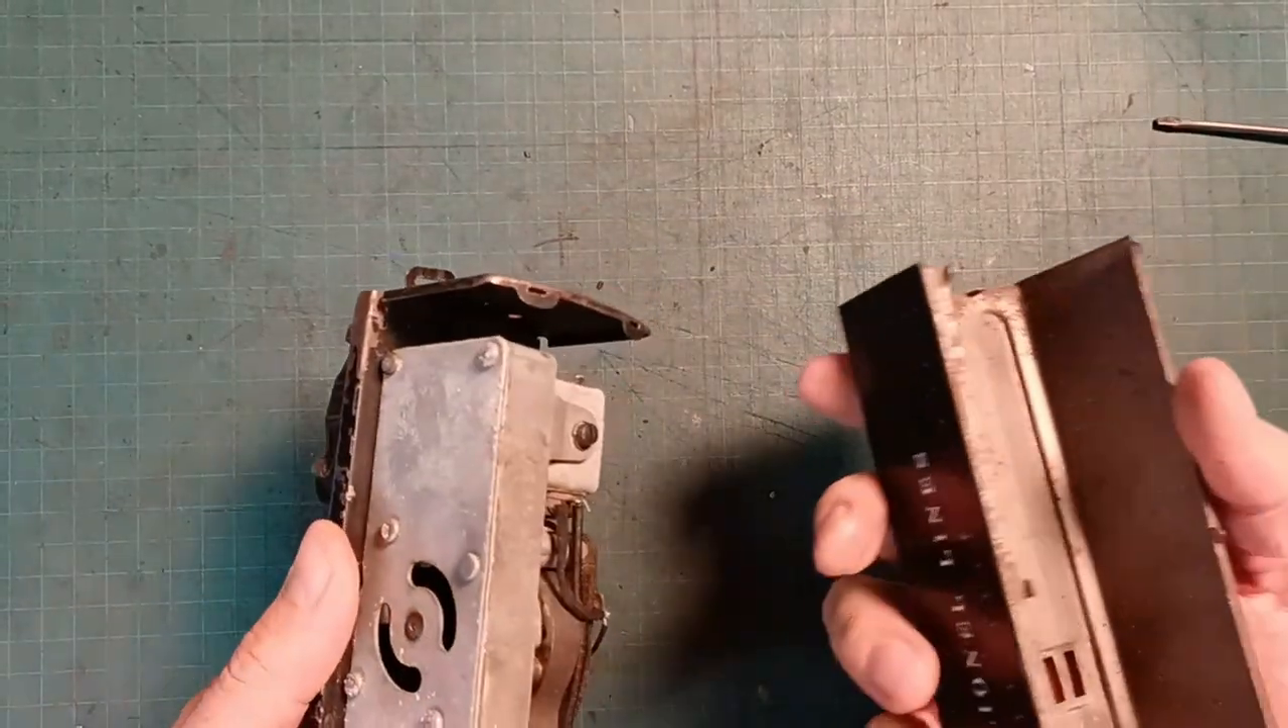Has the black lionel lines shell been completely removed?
Yes.